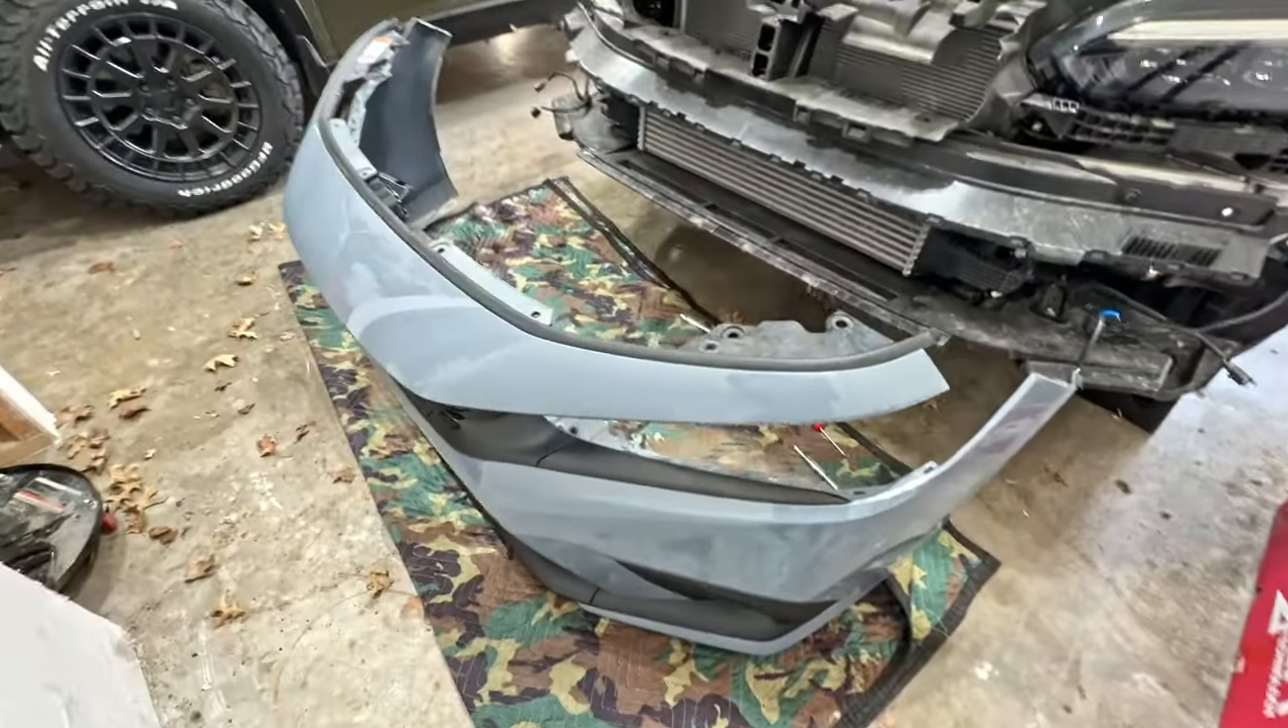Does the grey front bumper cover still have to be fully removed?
No.